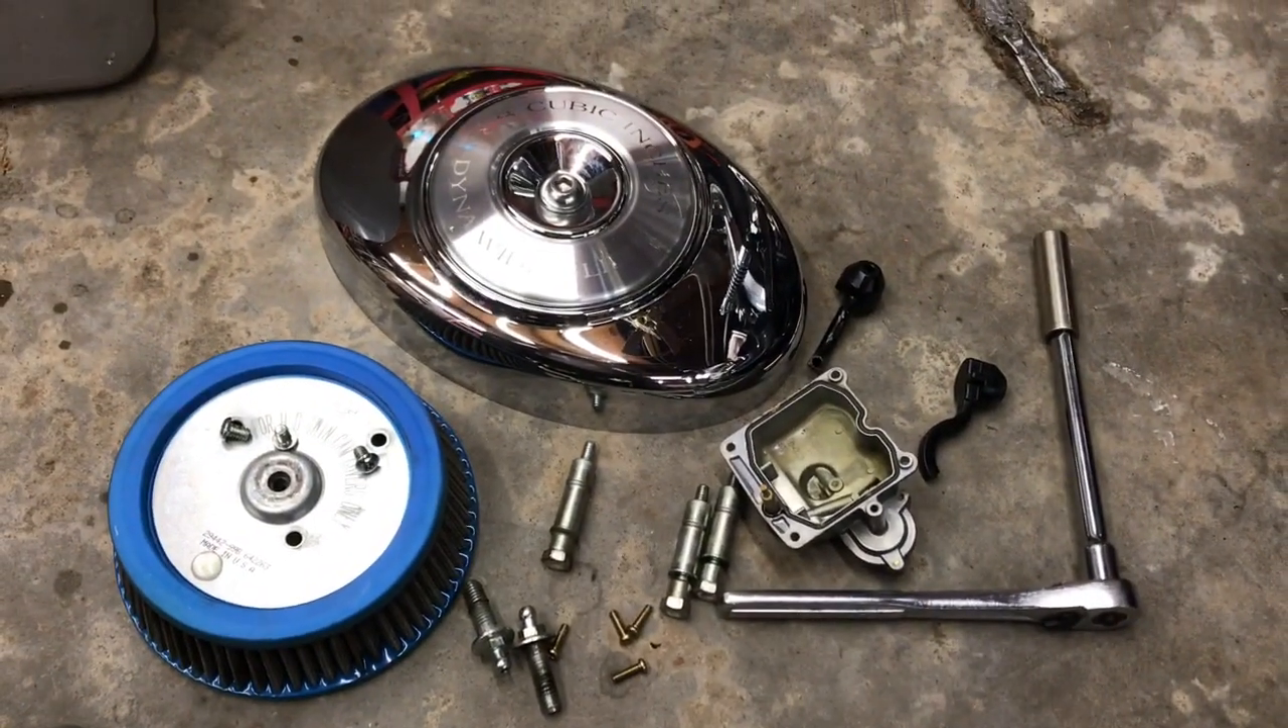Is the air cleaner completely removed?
Yes.